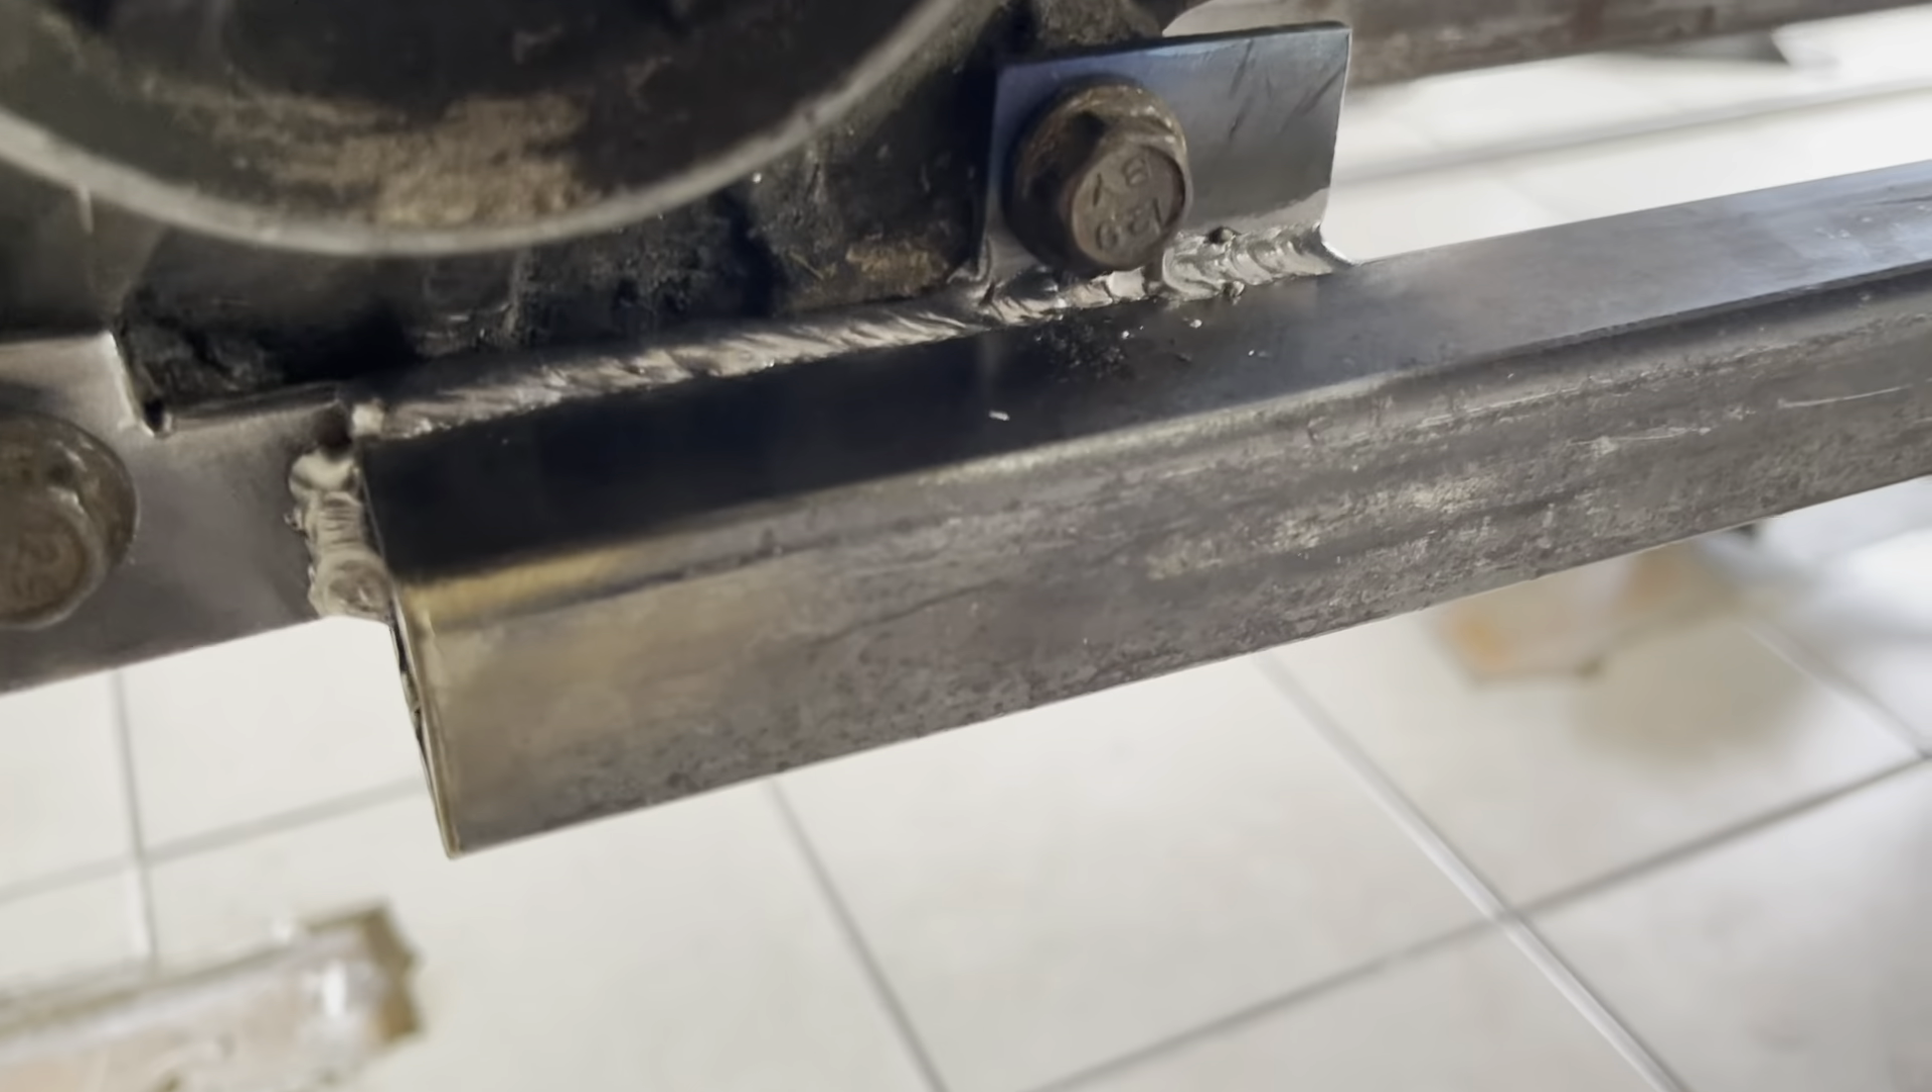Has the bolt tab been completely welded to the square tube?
Yes.